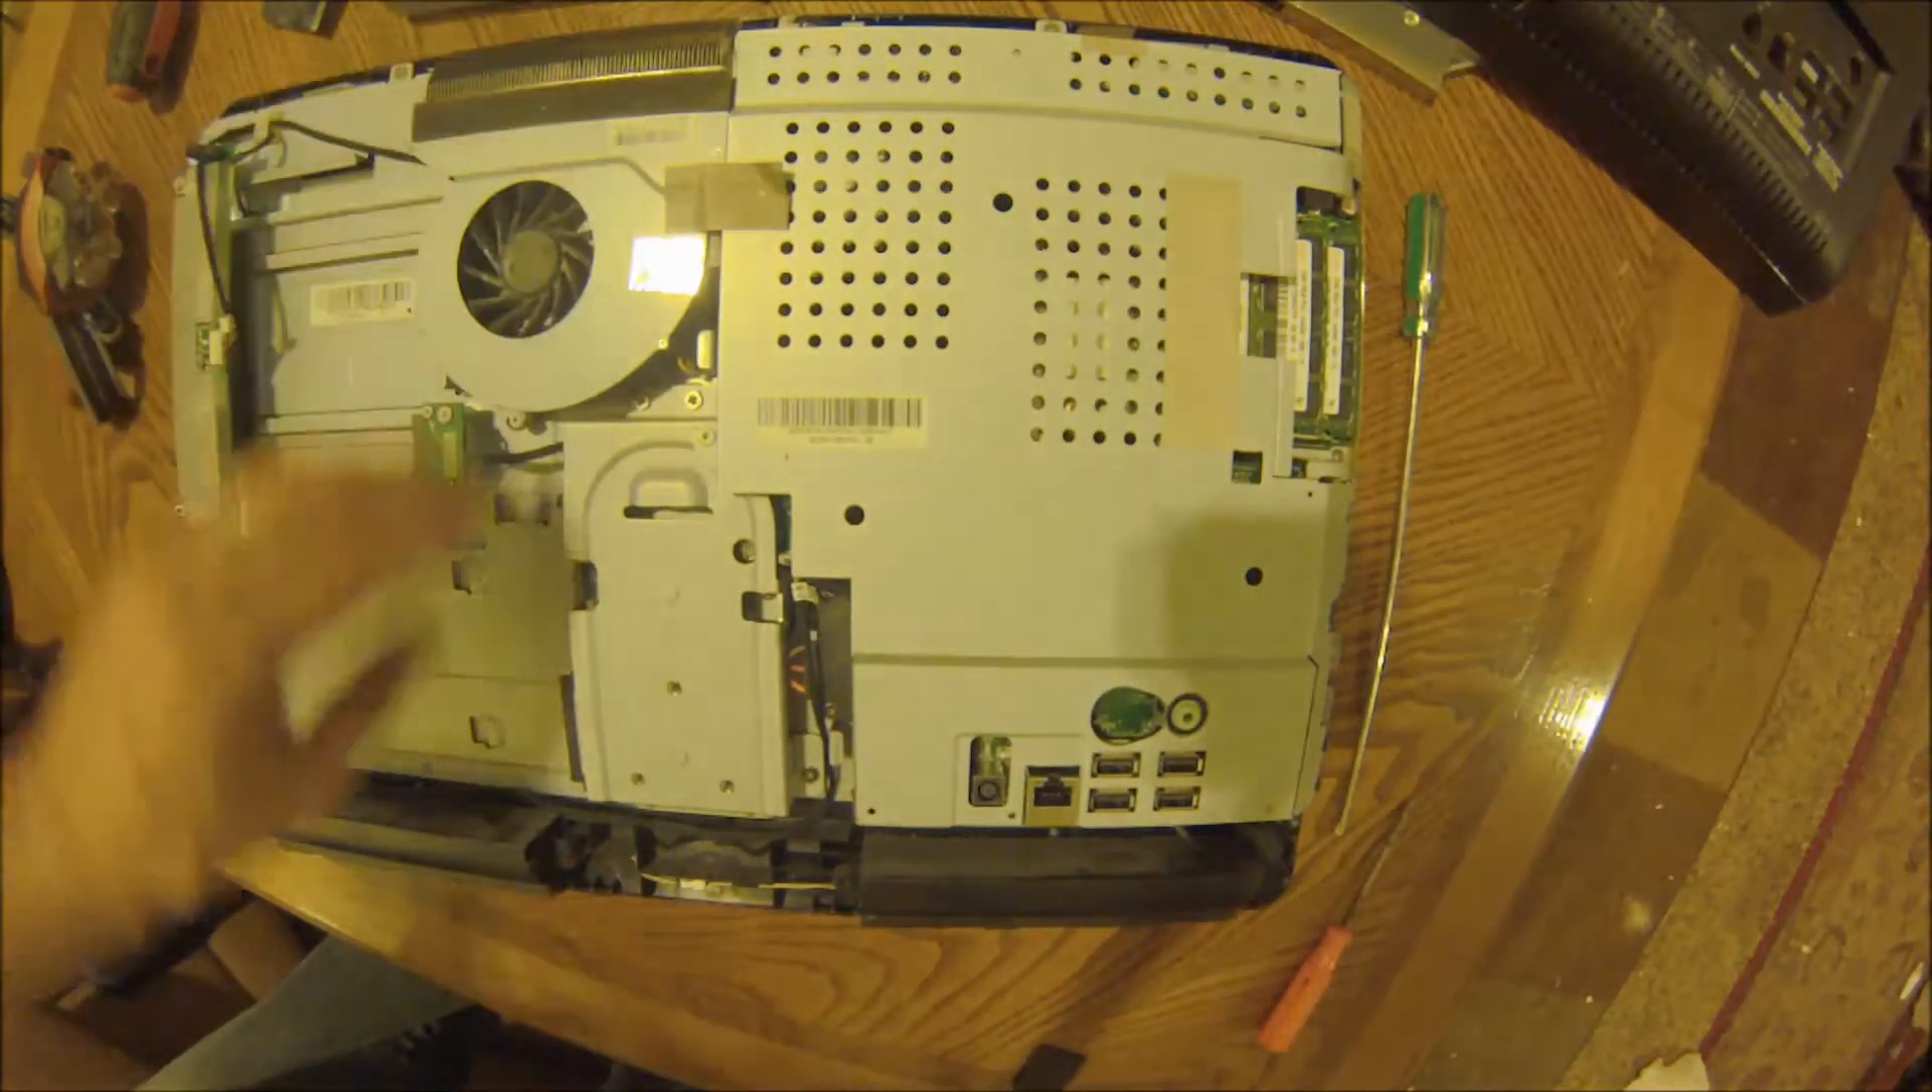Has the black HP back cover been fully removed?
Yes.